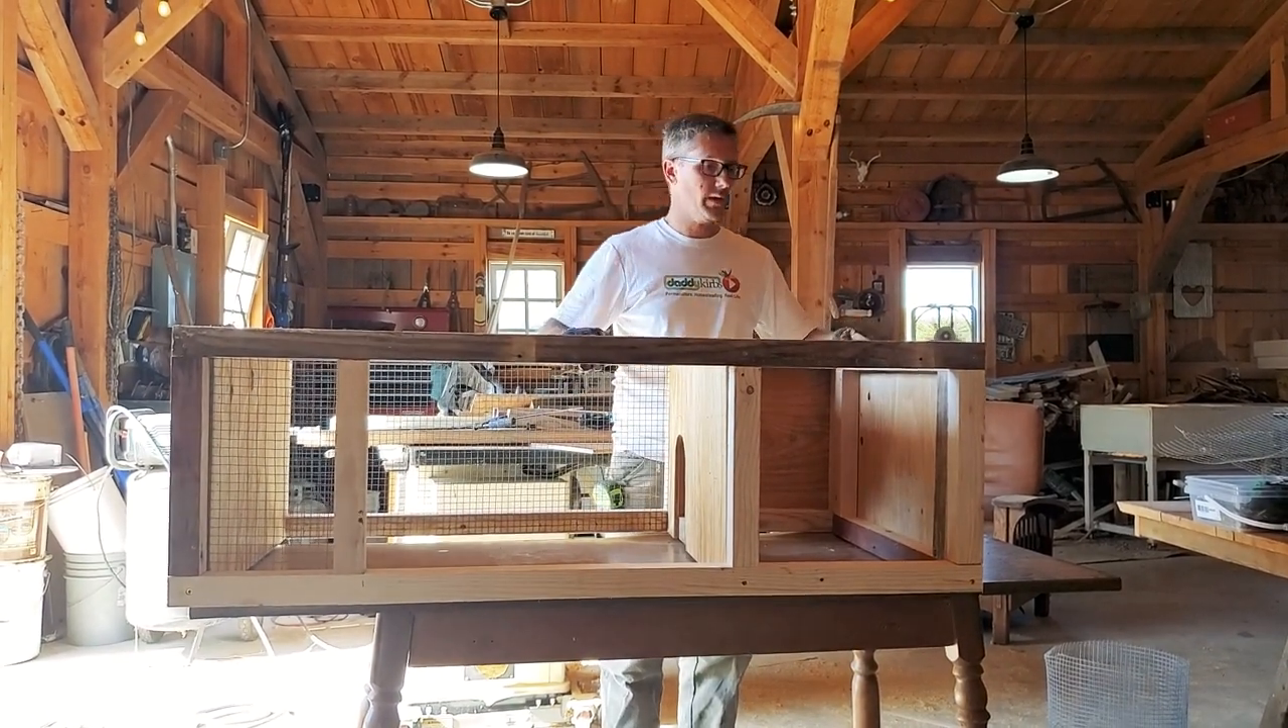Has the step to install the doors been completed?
No.